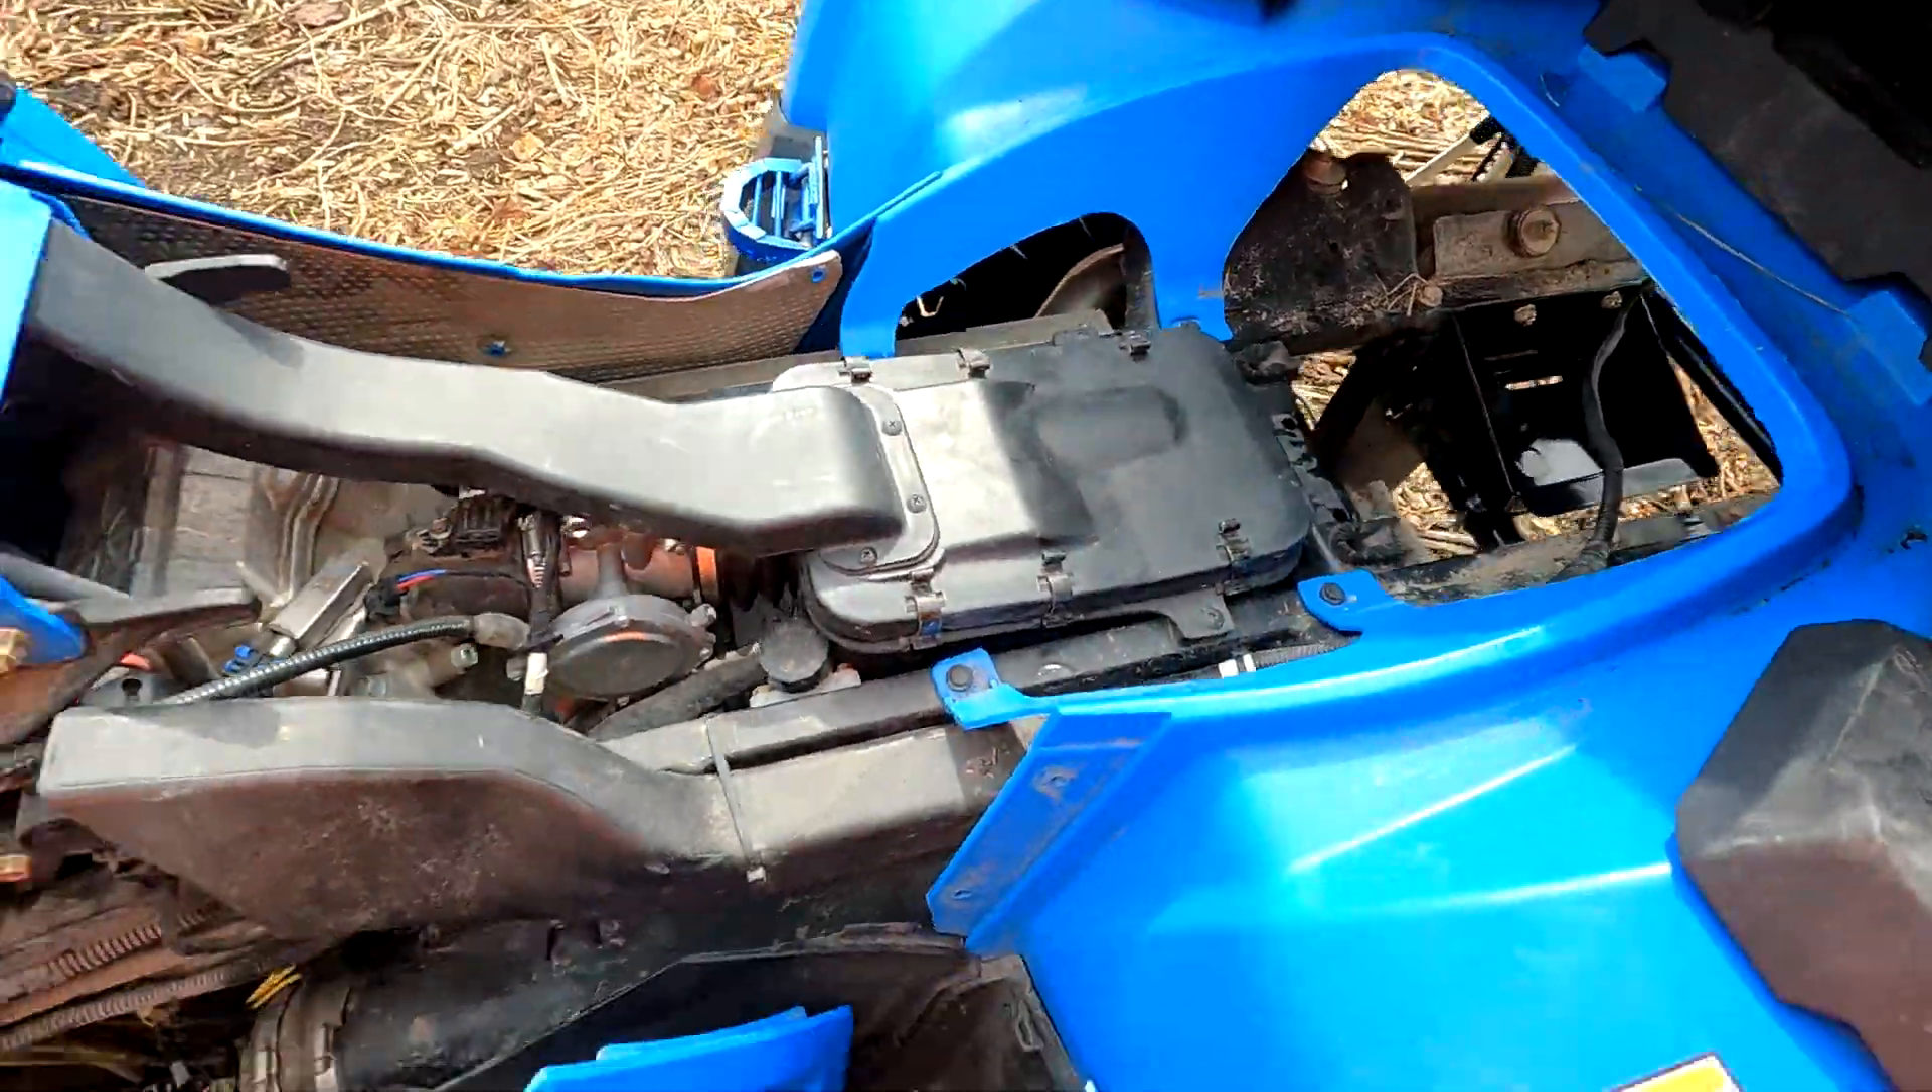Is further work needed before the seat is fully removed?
No.